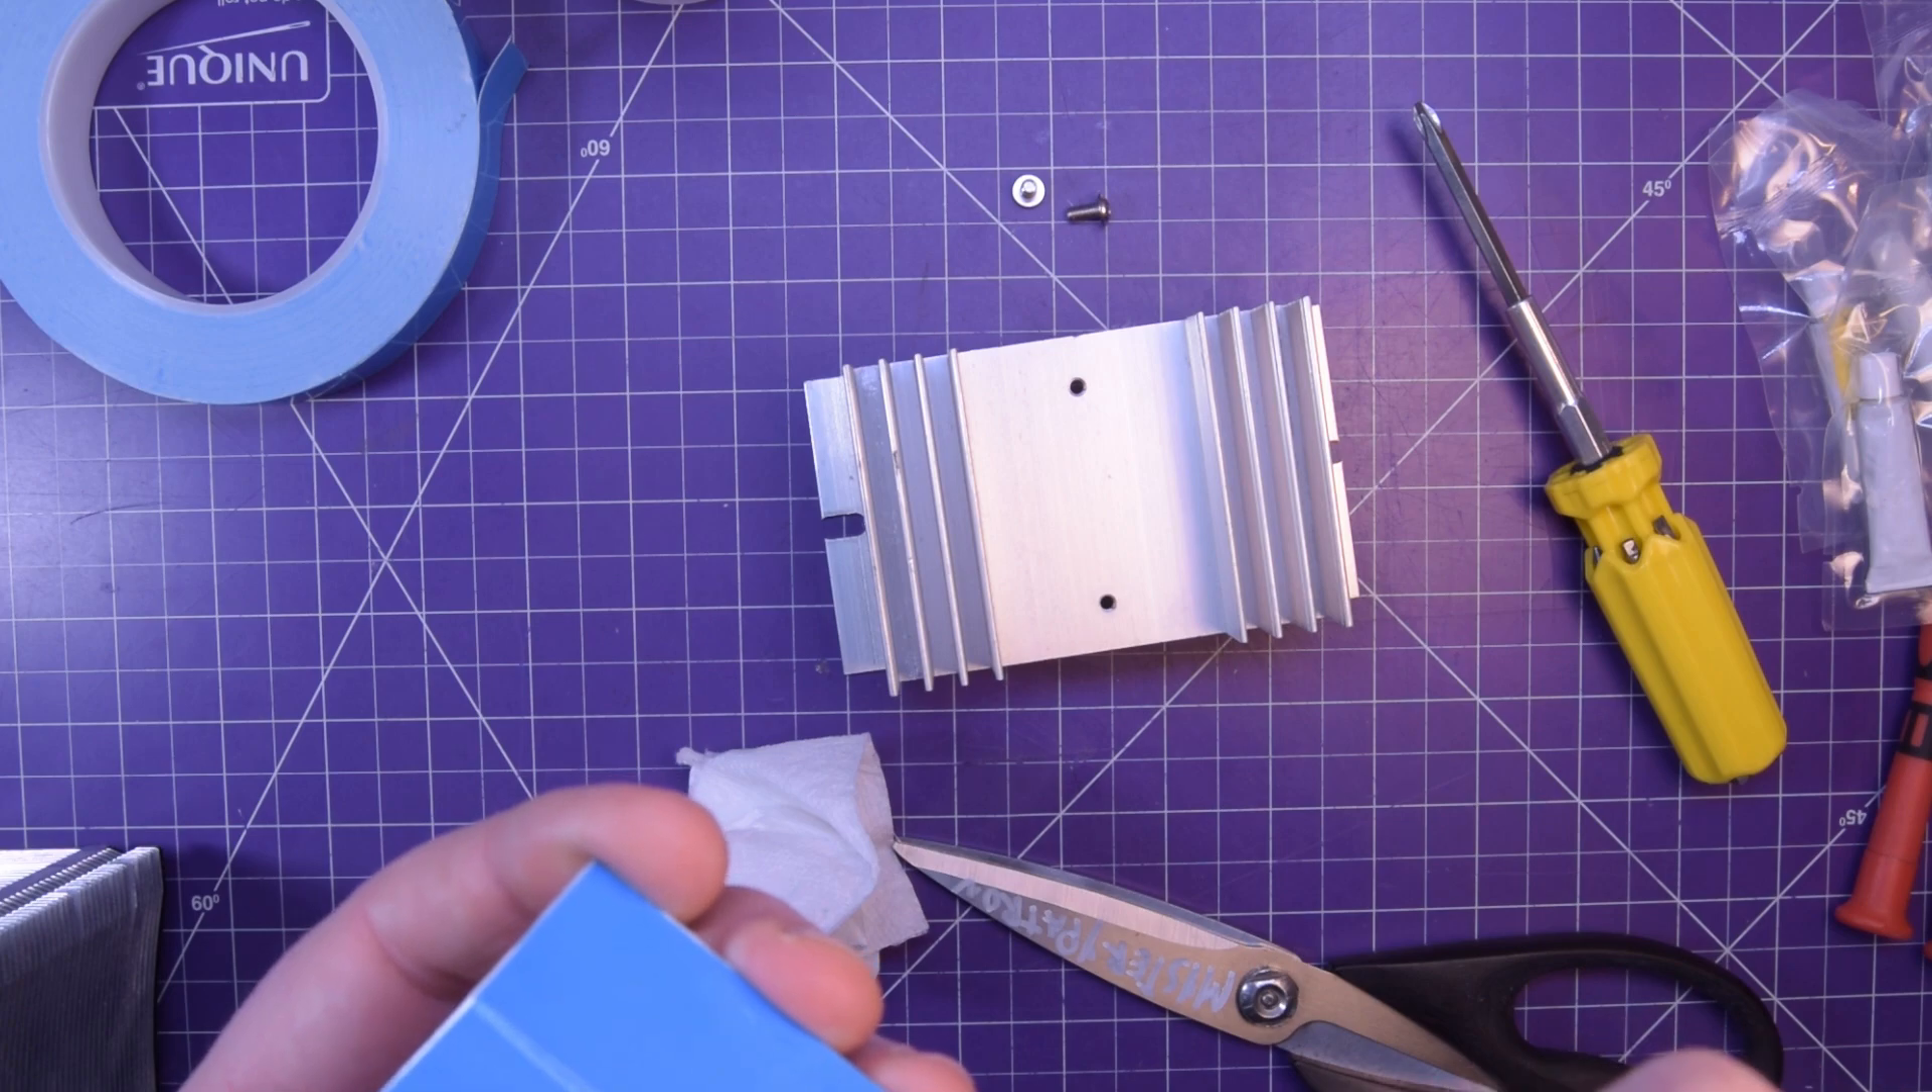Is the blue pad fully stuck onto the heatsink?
No.